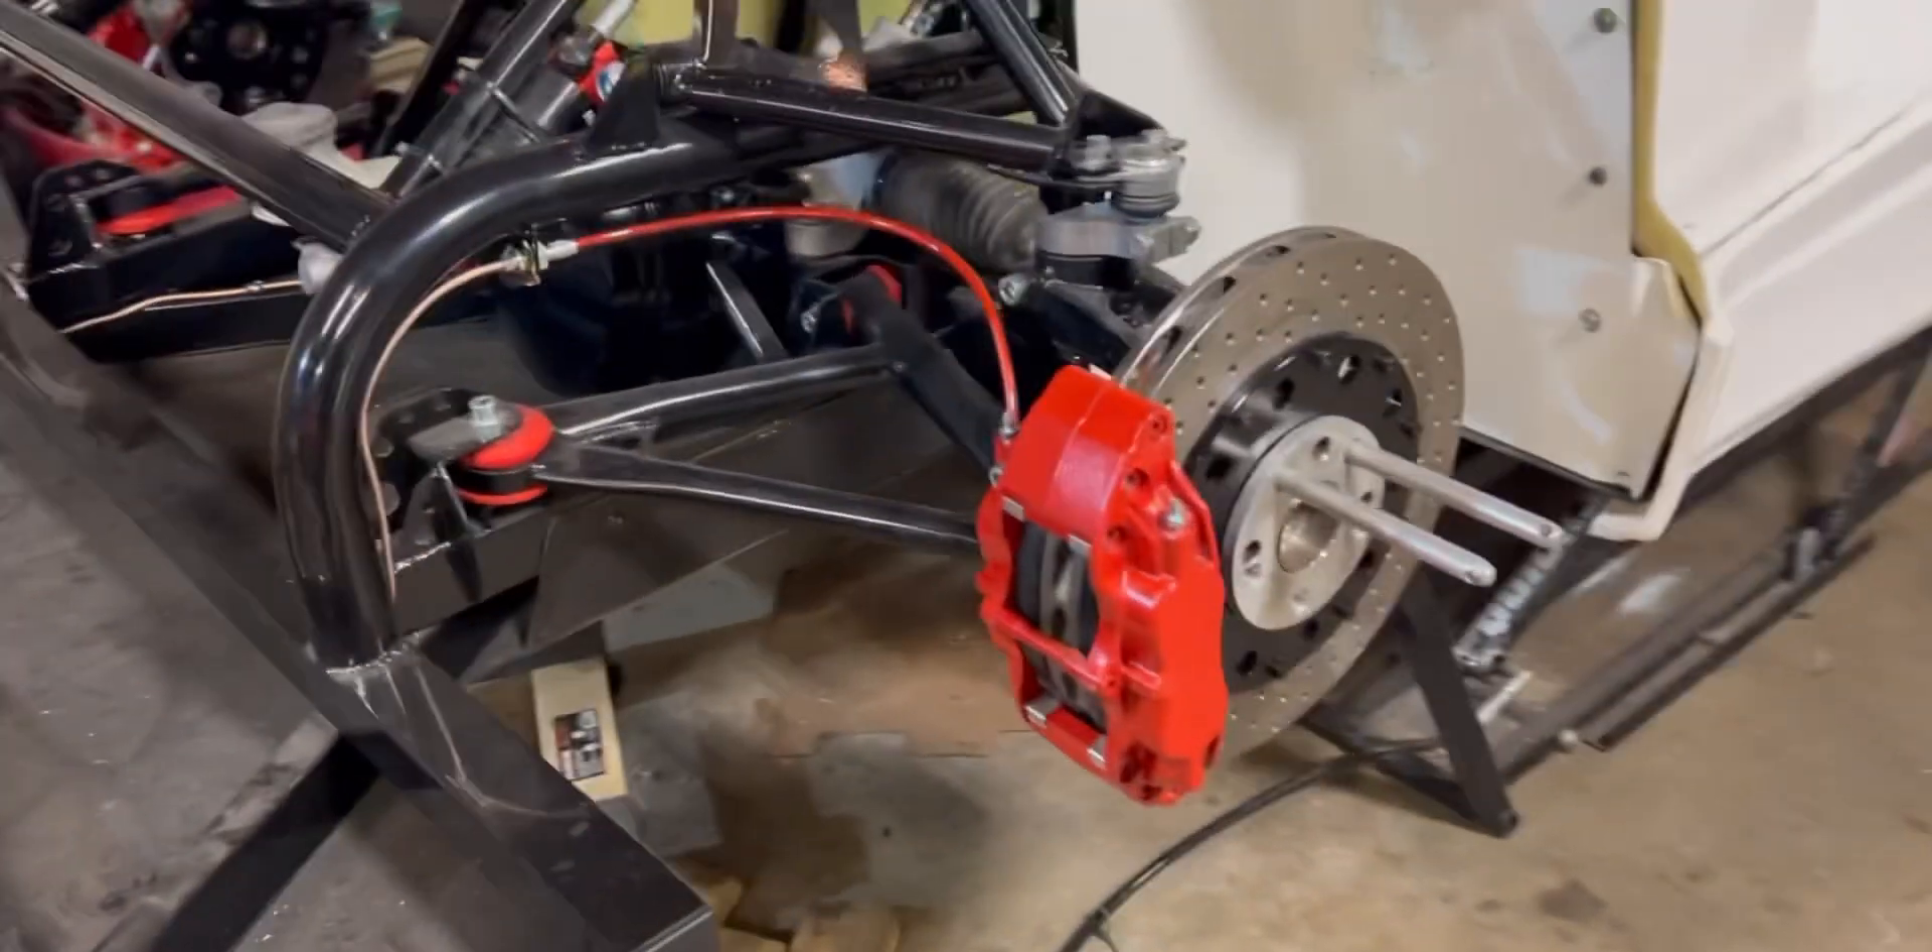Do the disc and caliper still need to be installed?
No.